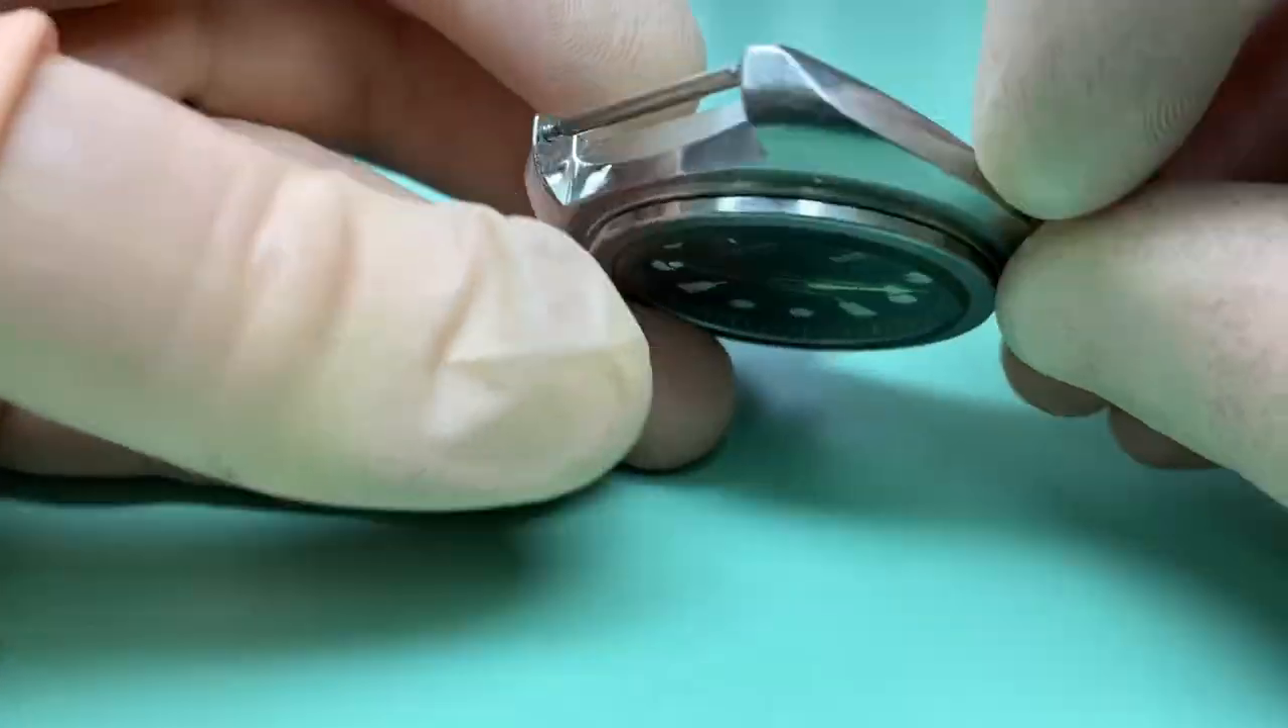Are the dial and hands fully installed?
Yes.